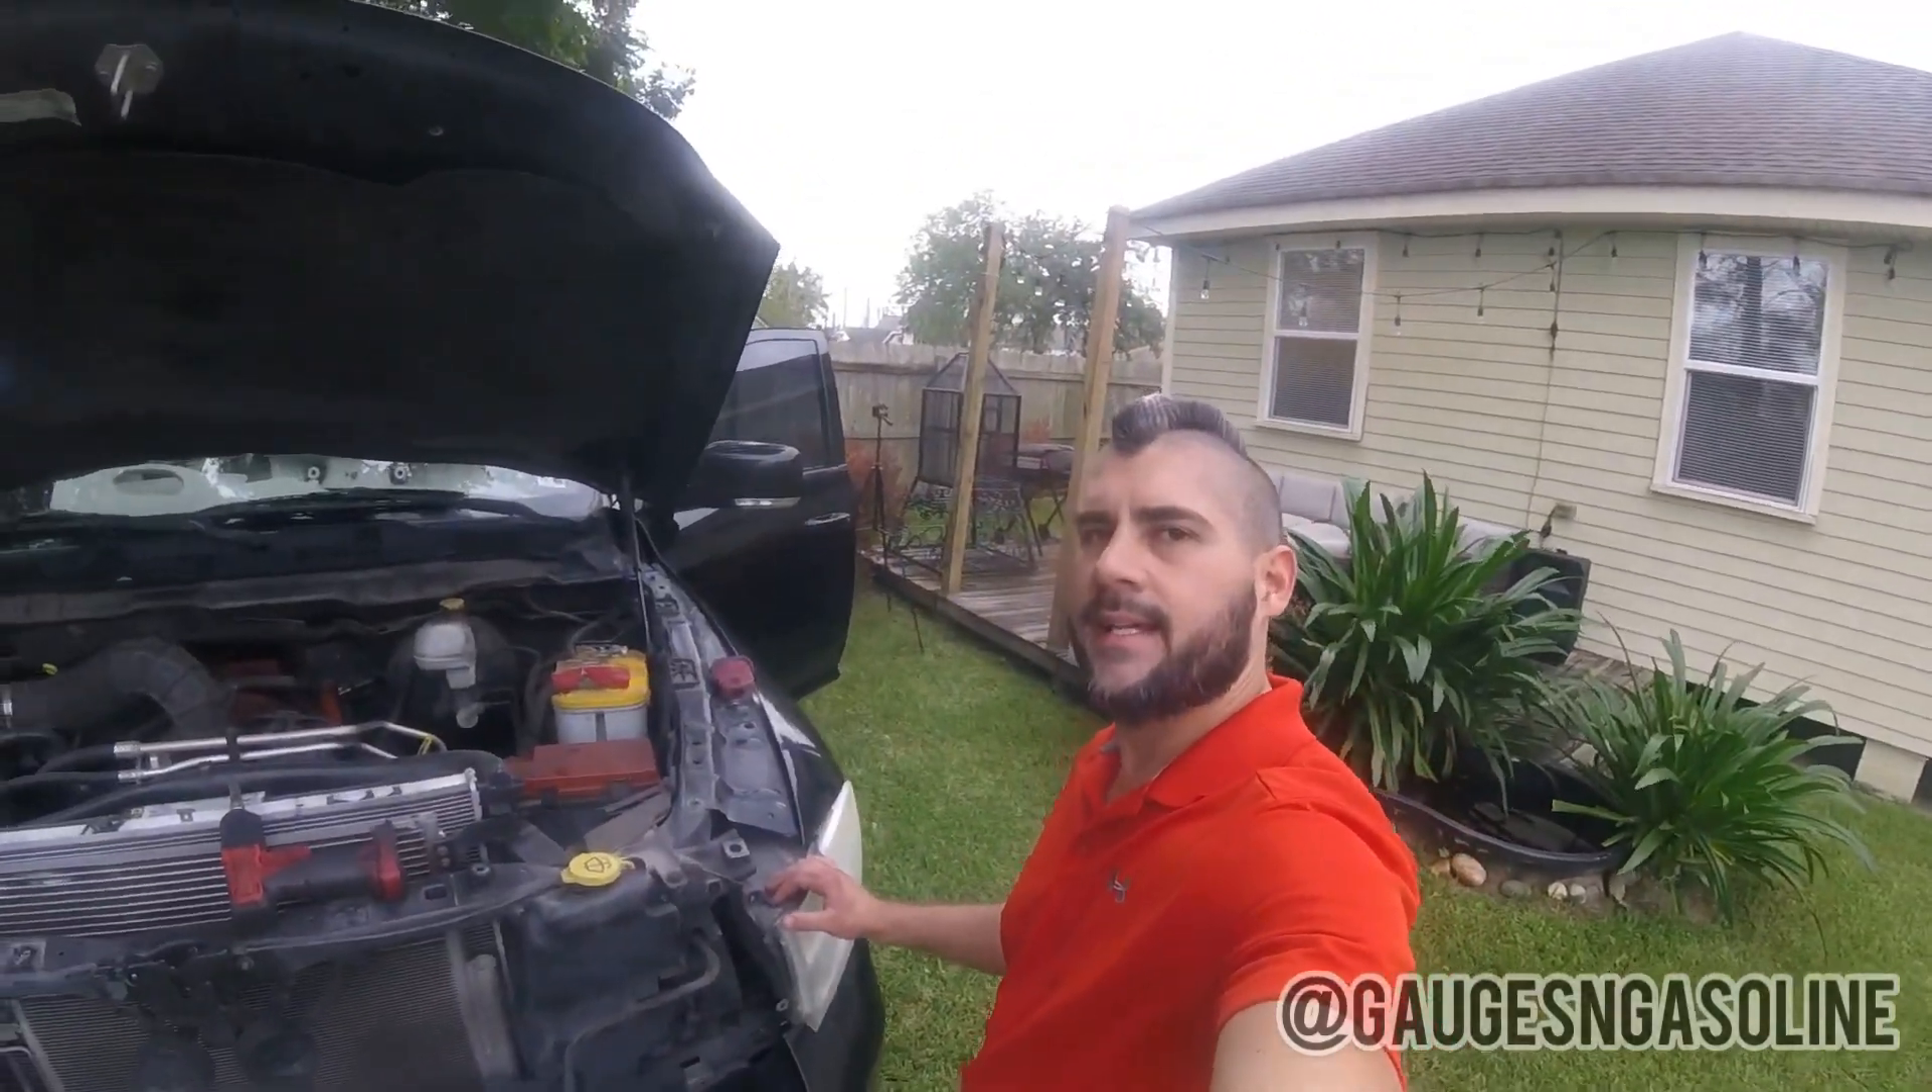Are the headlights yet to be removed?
Yes.